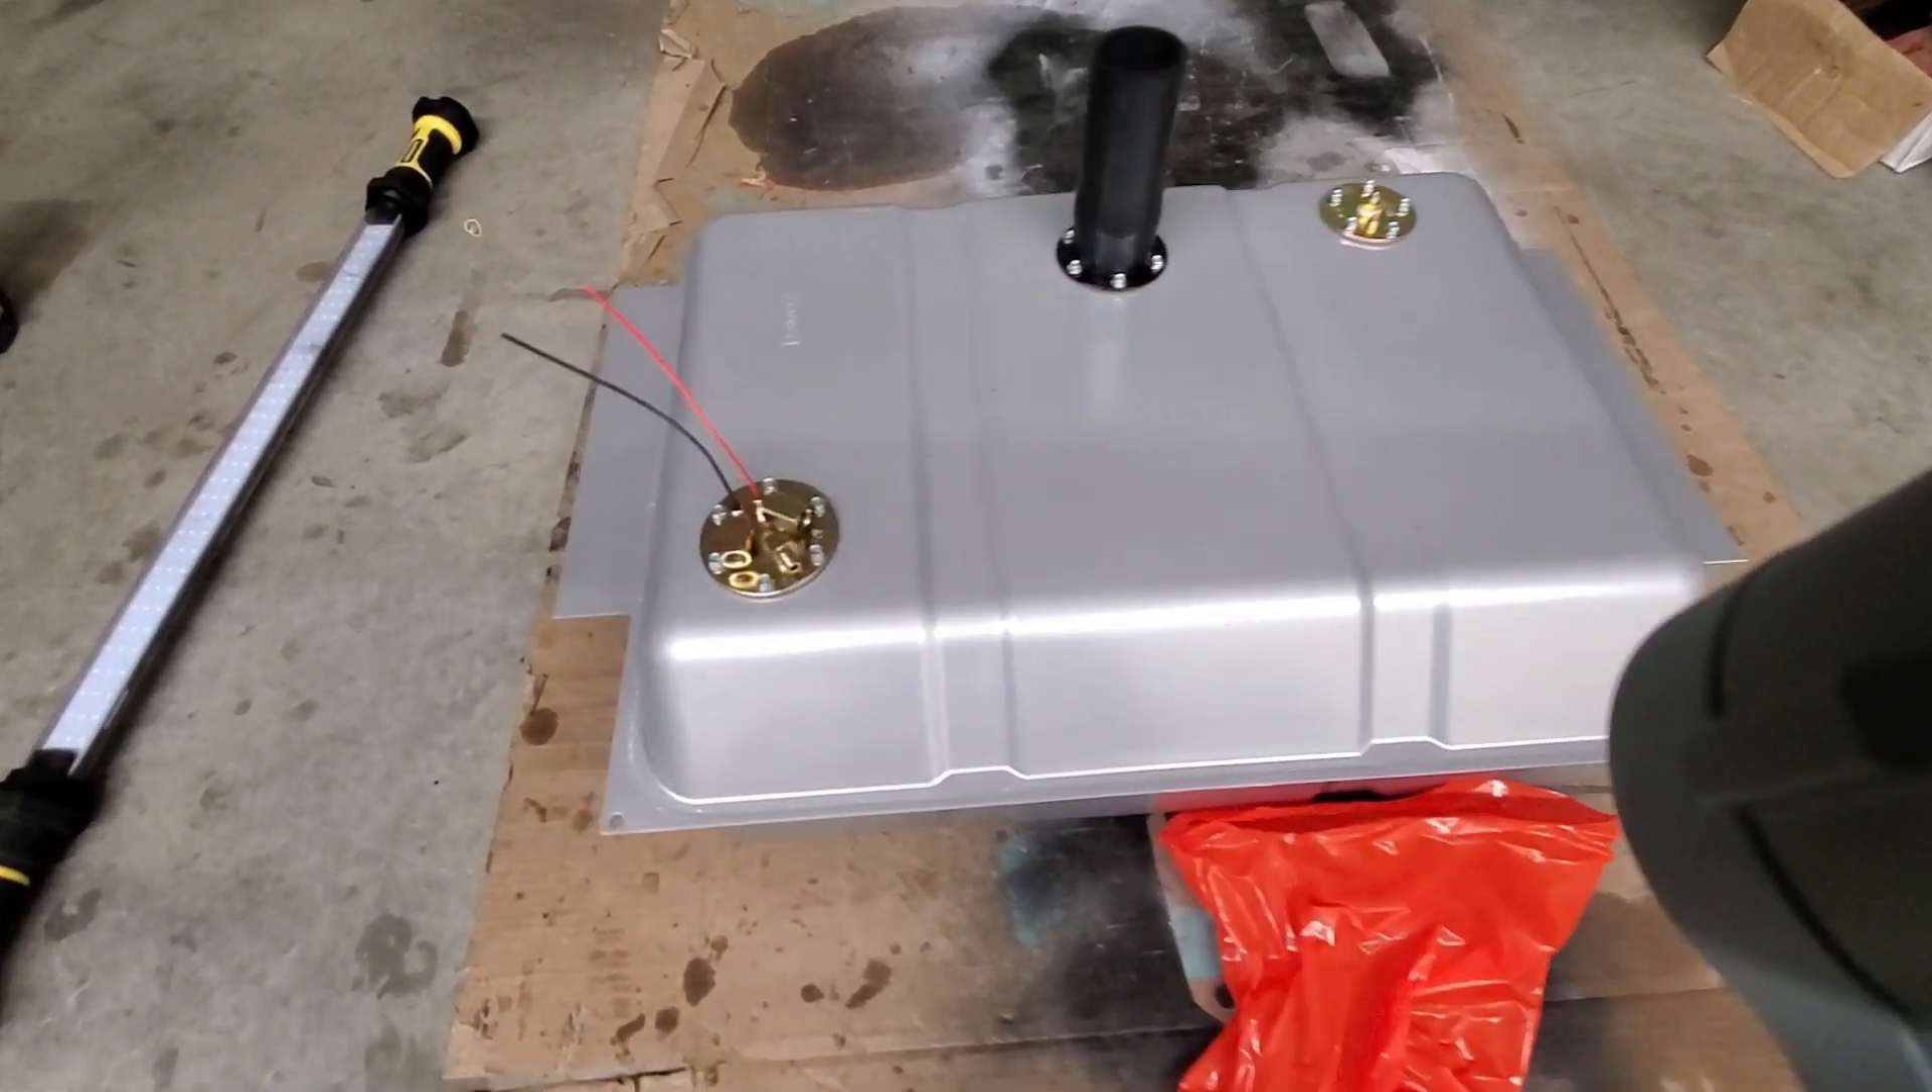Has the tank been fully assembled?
Yes.